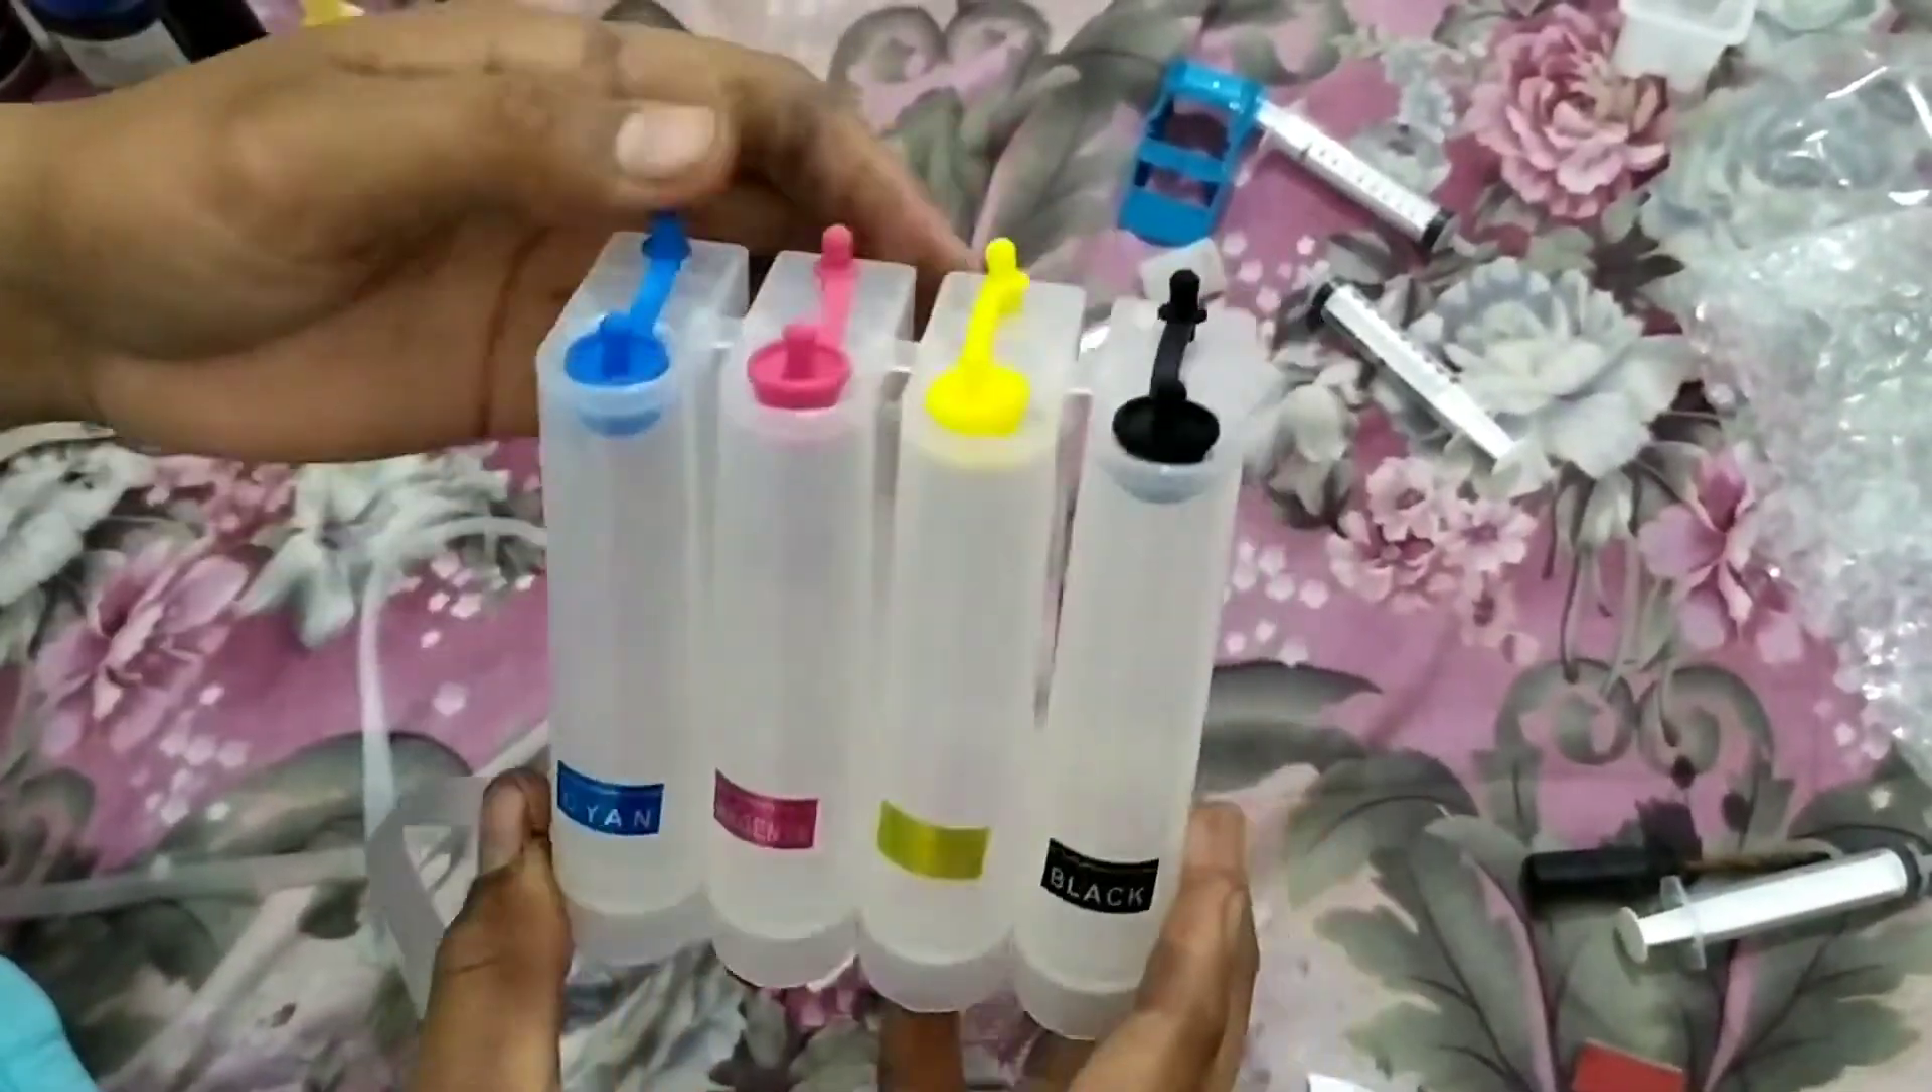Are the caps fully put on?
Yes.